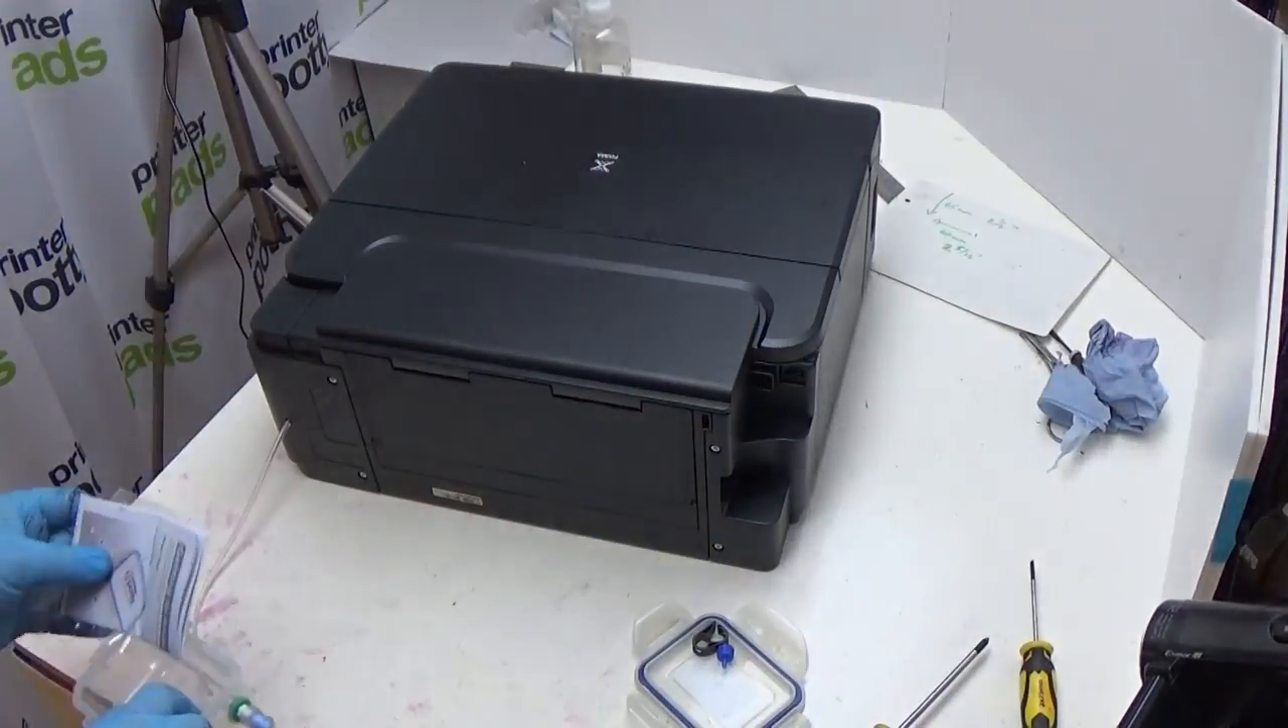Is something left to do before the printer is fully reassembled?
No.